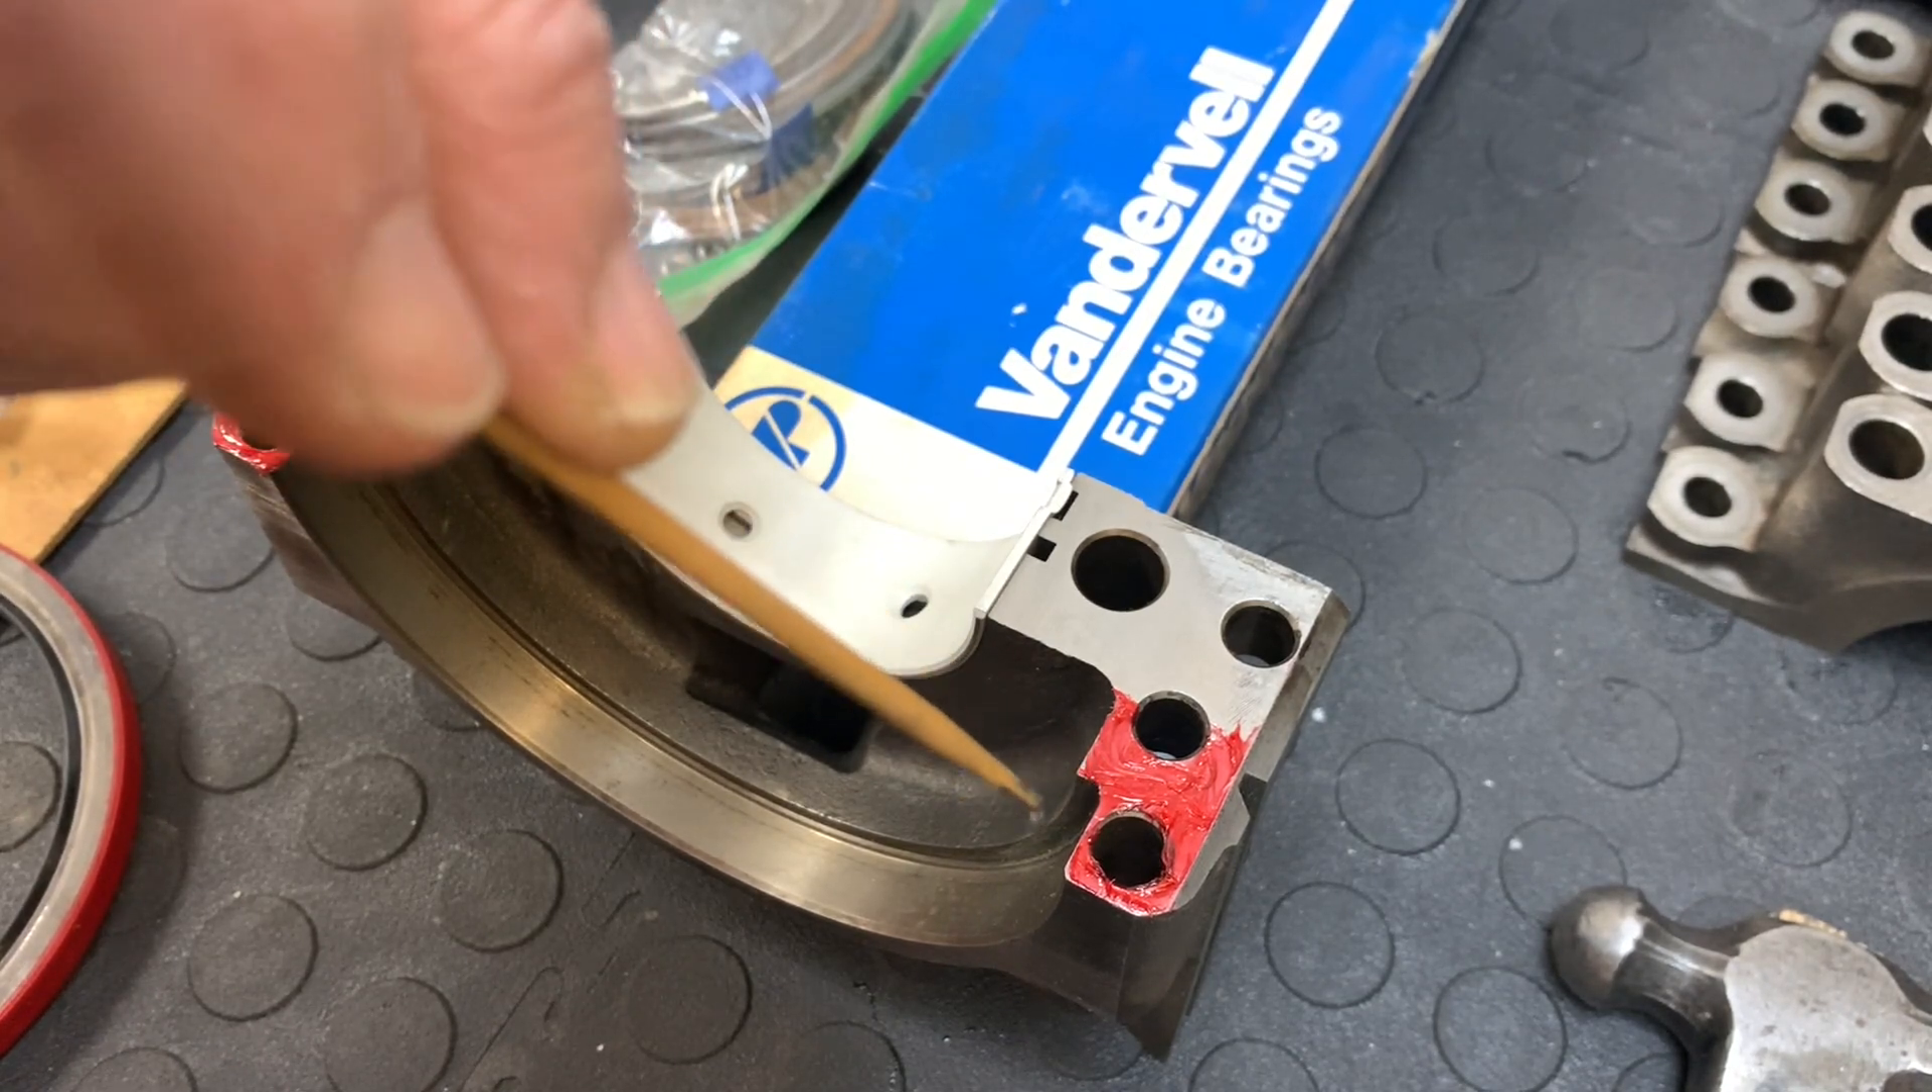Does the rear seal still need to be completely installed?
Yes.